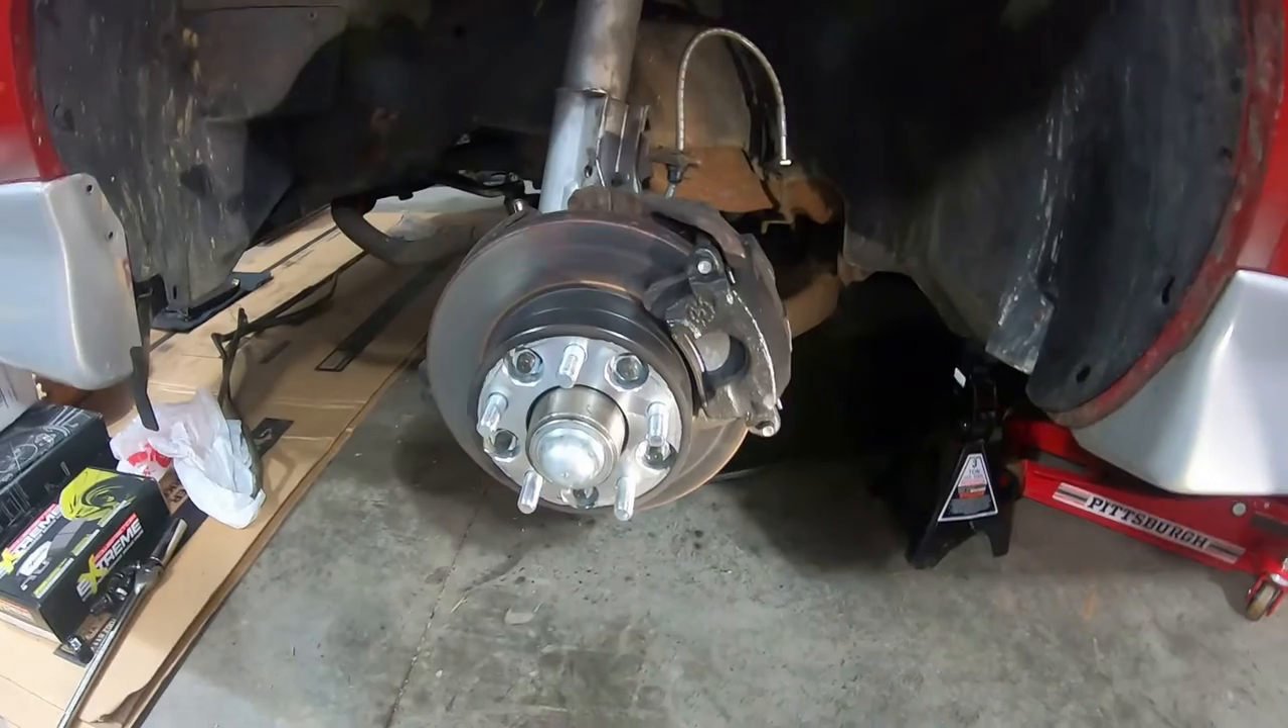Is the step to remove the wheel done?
Yes.